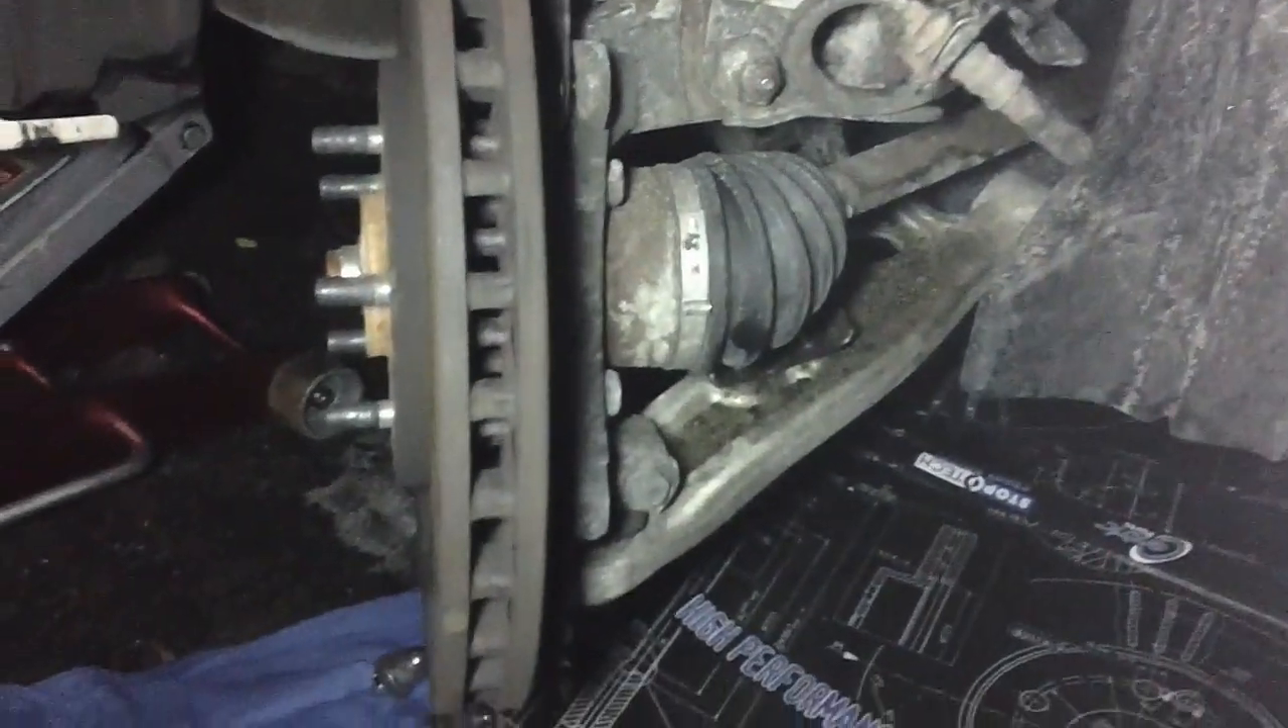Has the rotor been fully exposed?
Yes.